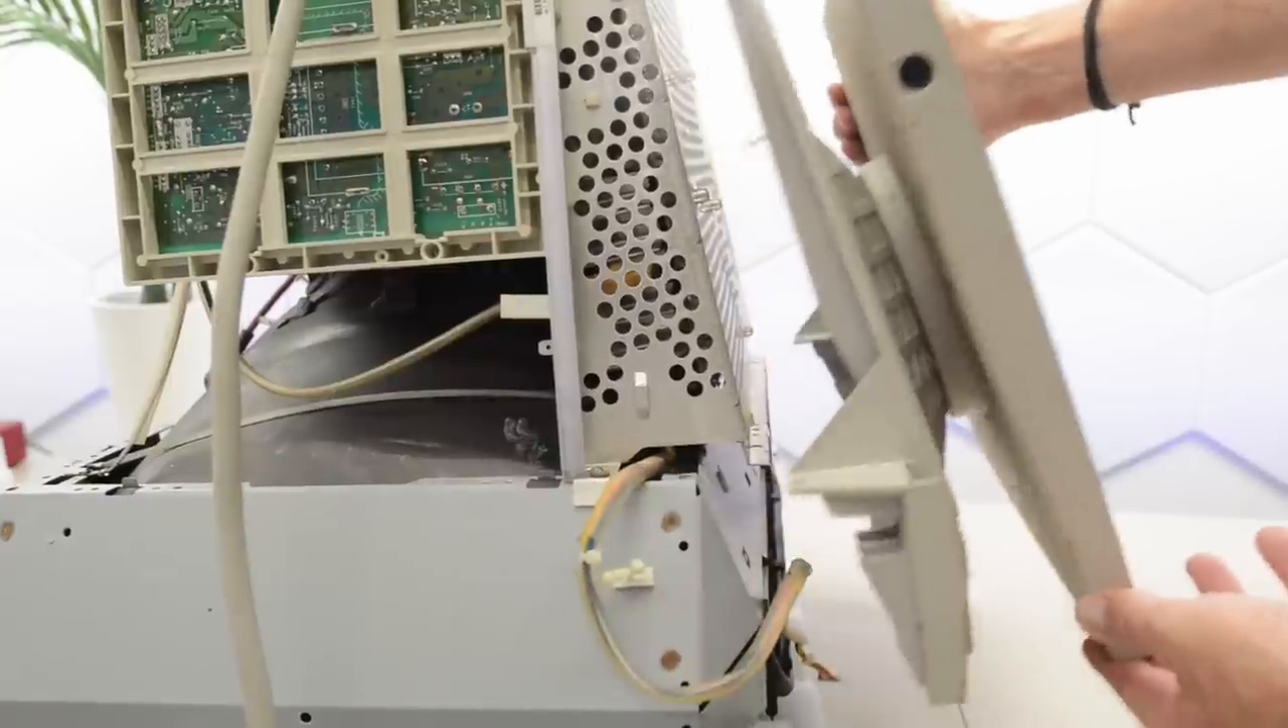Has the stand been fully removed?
Yes.